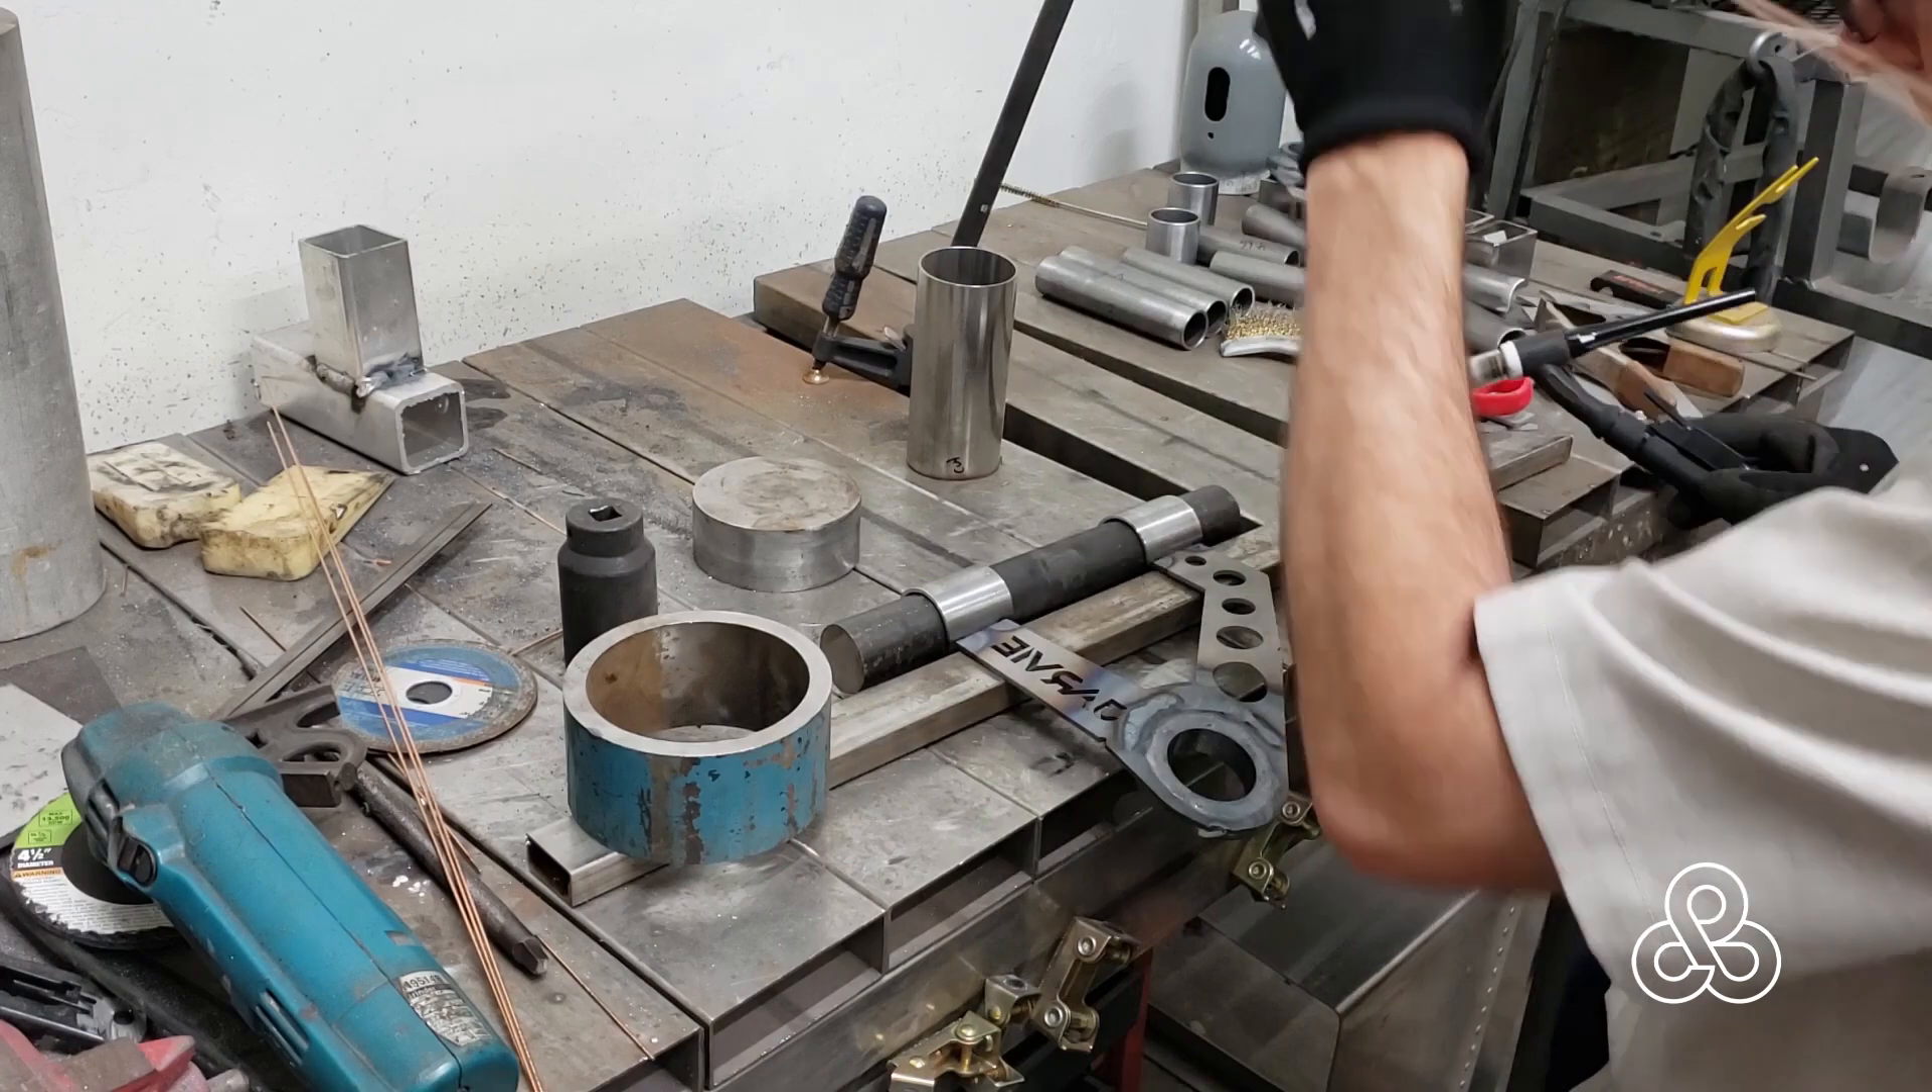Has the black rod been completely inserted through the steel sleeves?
Yes.